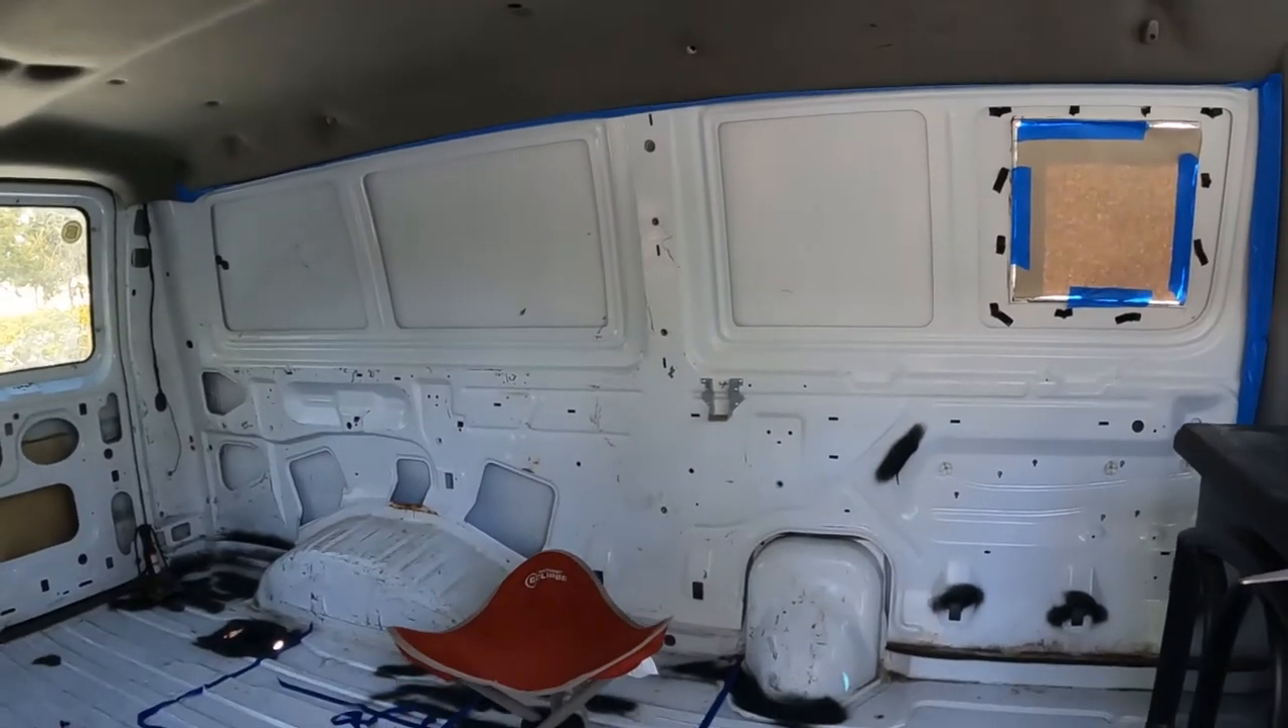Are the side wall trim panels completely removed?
Yes.